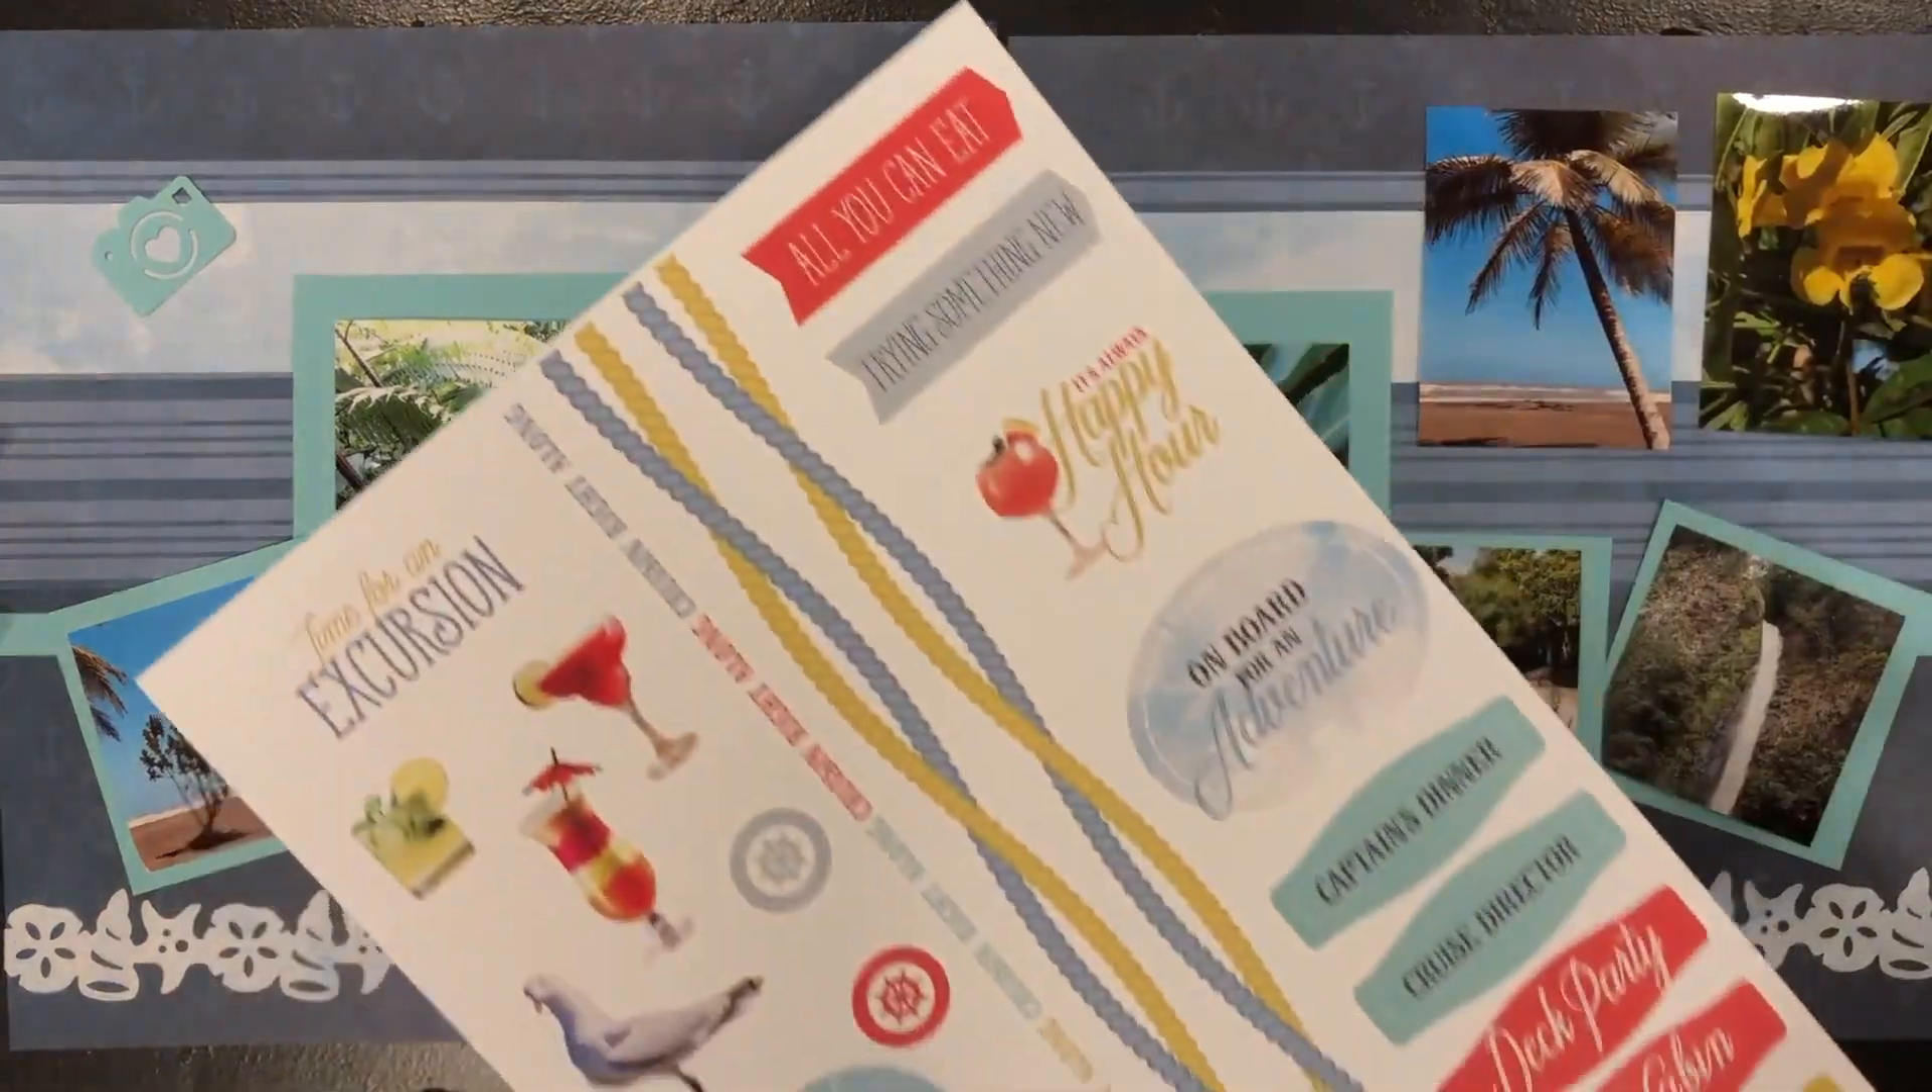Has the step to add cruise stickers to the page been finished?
No.